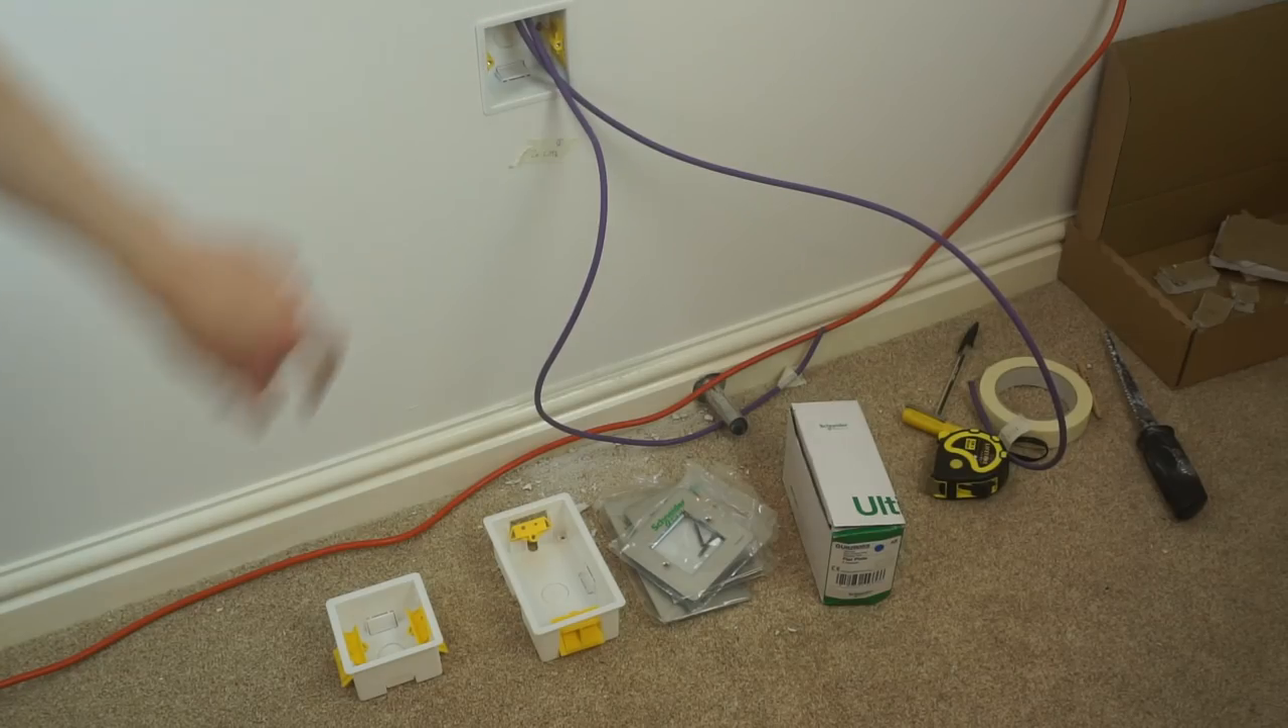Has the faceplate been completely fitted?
No.